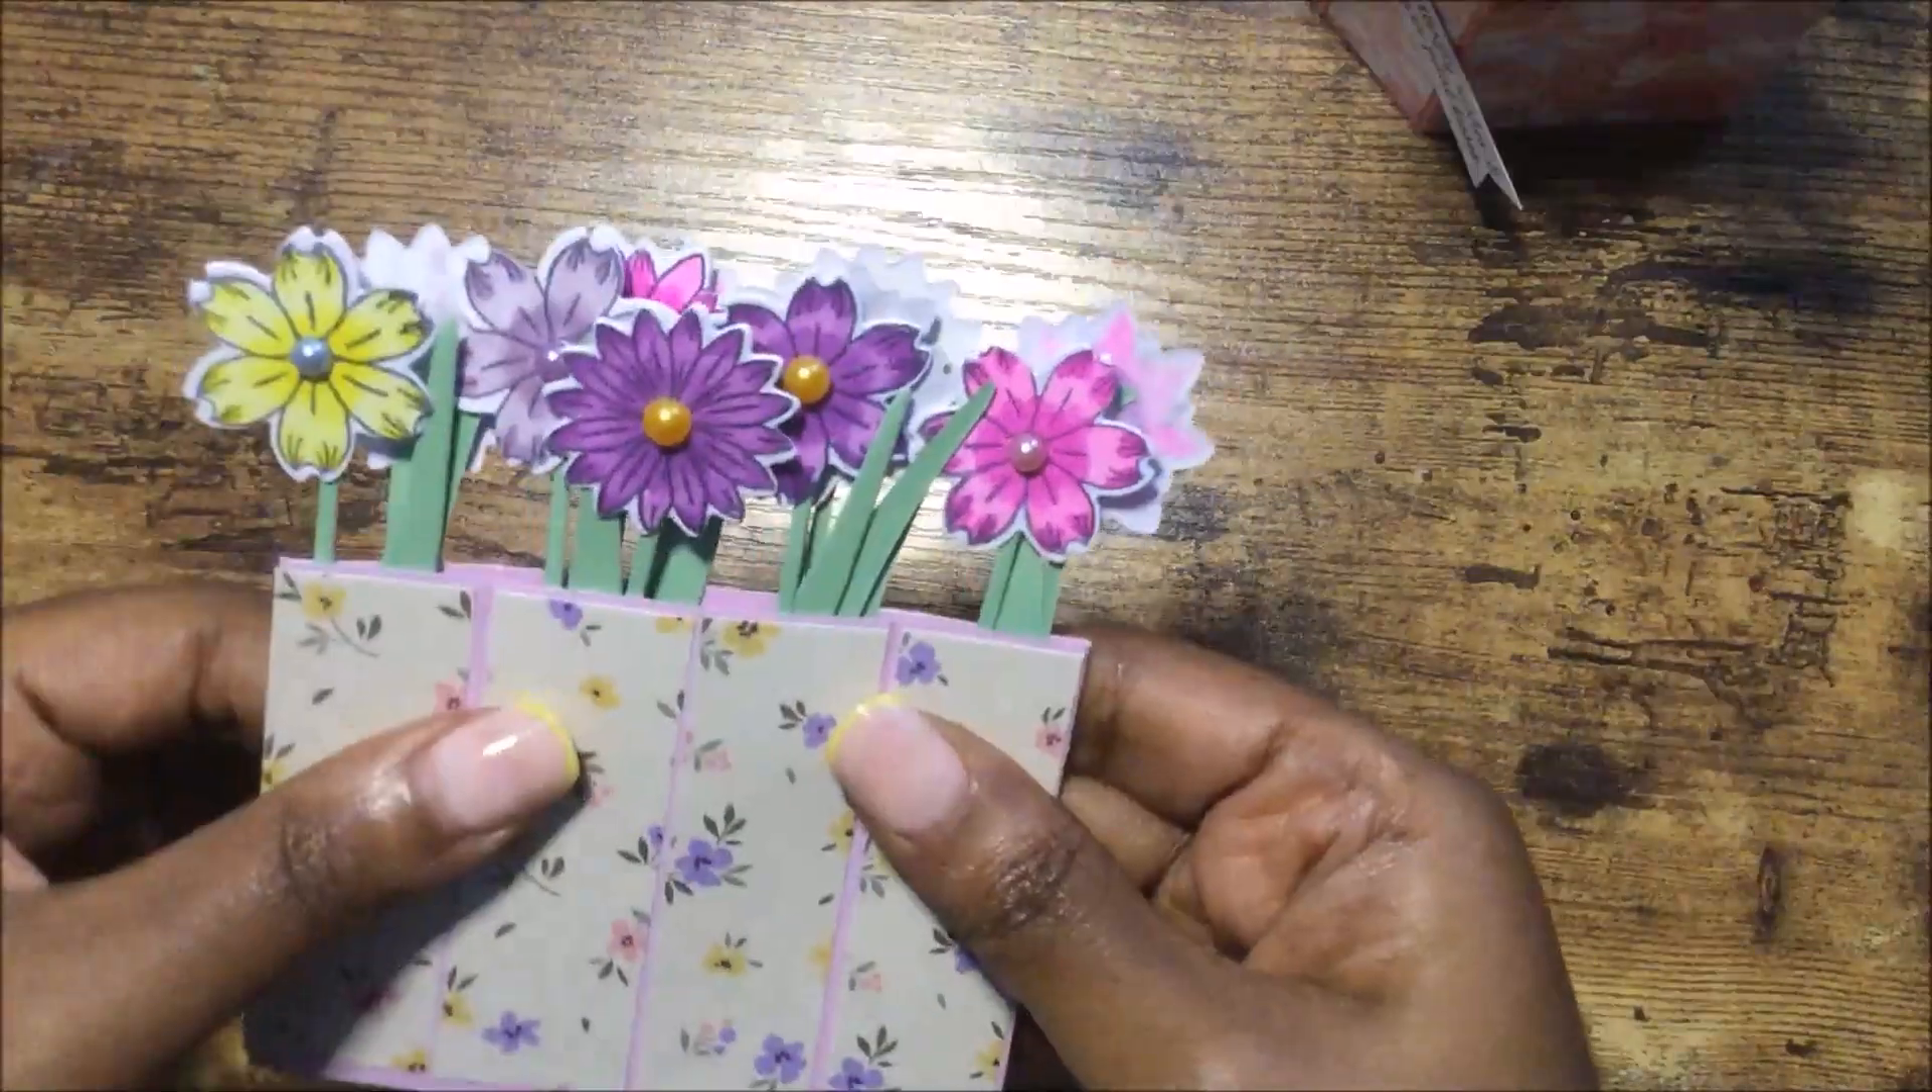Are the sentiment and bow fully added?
No.